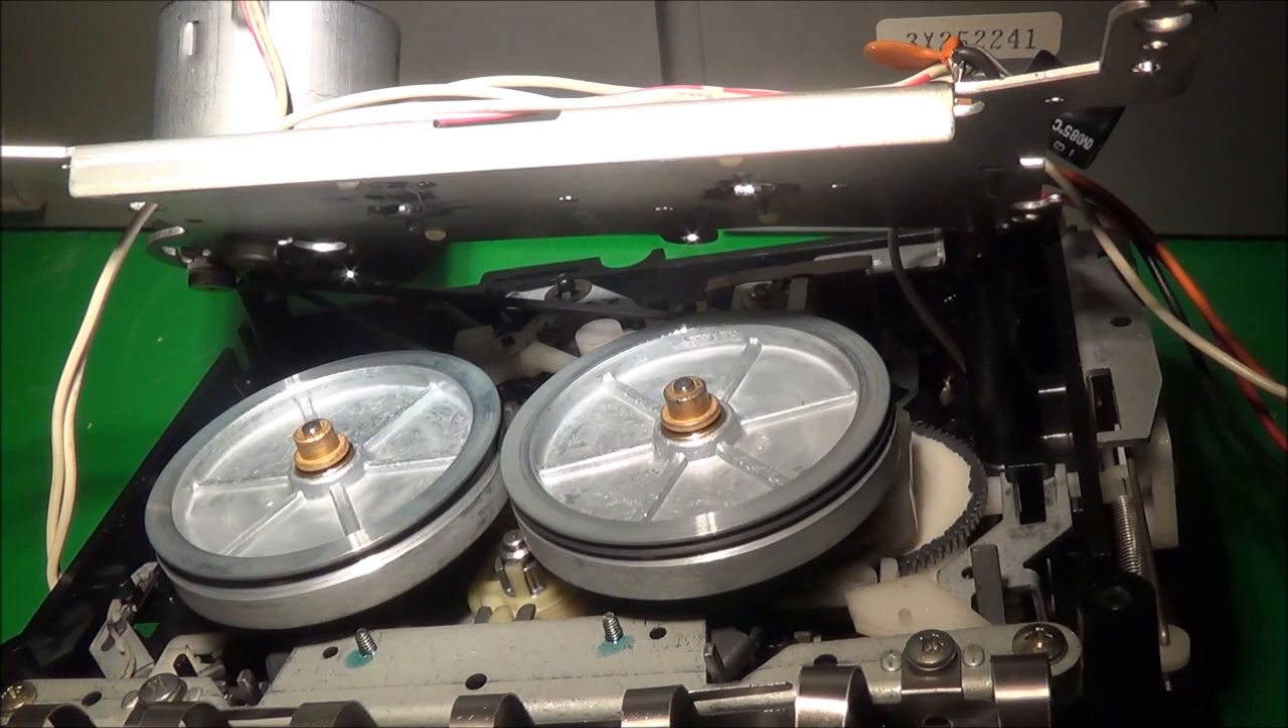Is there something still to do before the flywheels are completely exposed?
No.